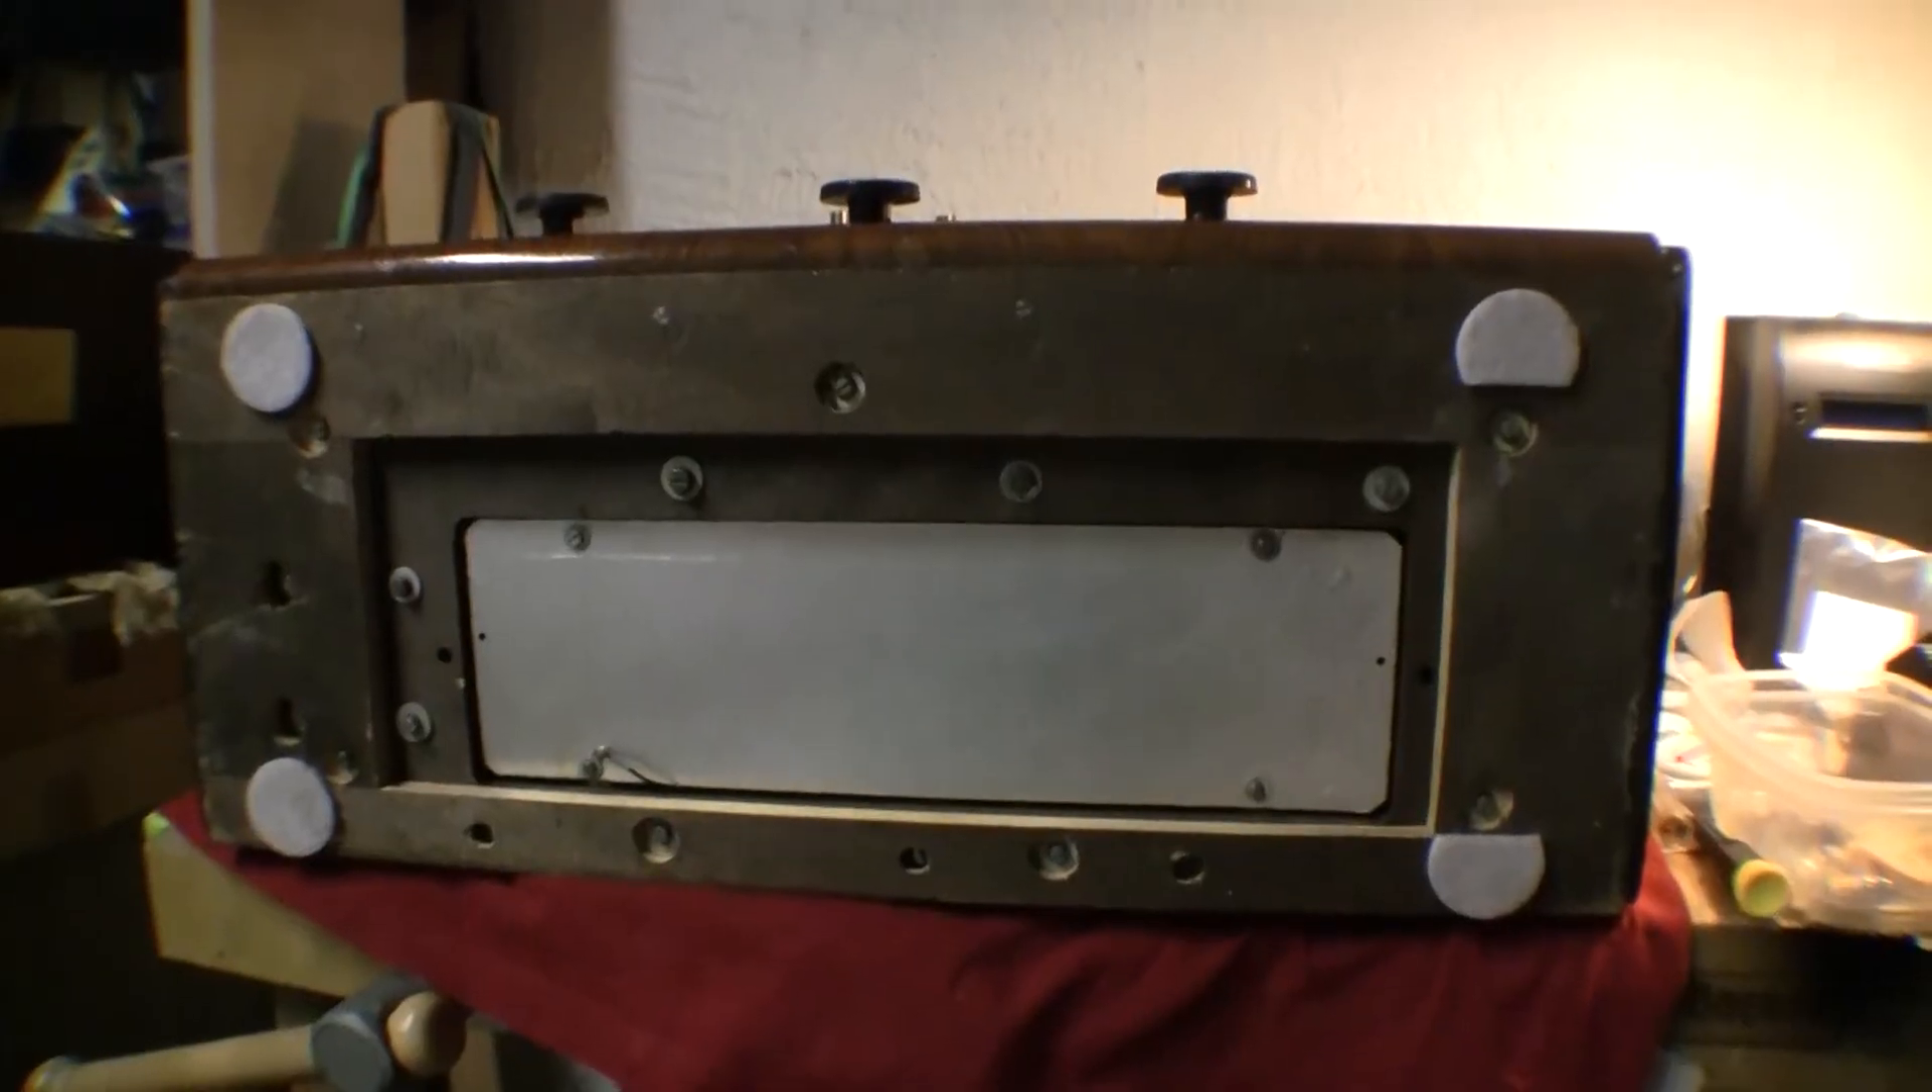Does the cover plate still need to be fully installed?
No.